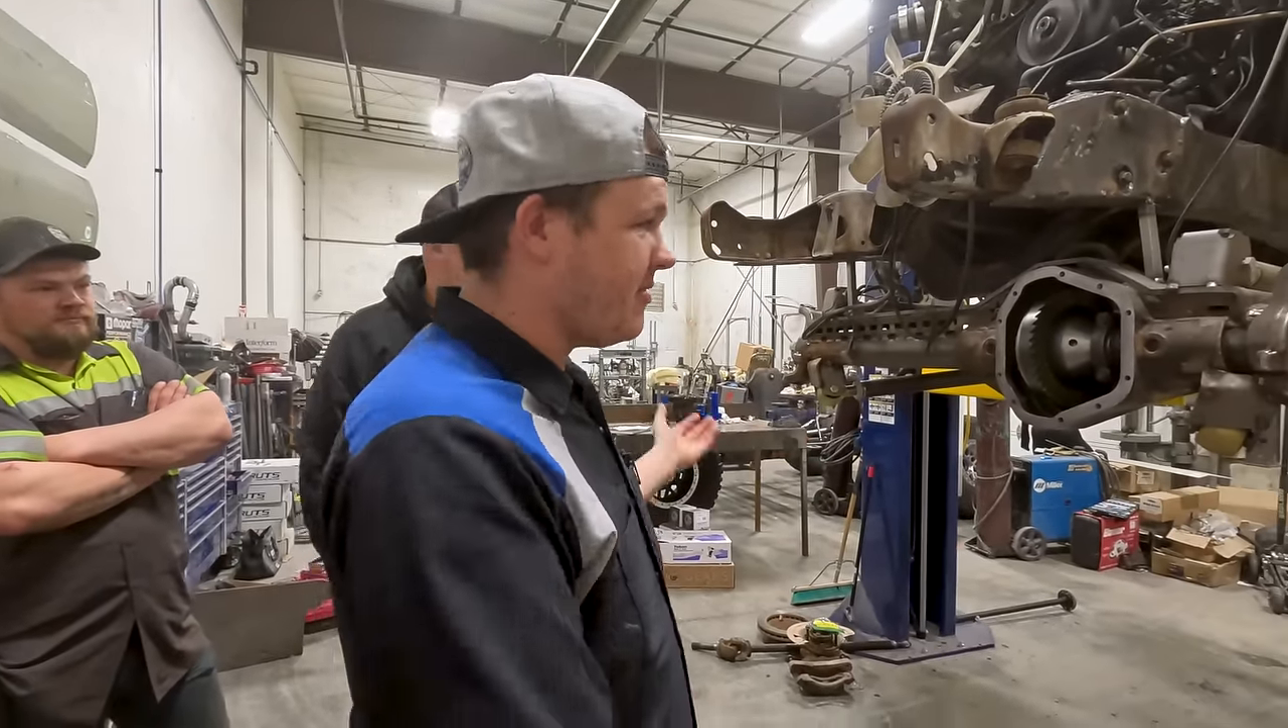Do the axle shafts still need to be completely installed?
Yes.